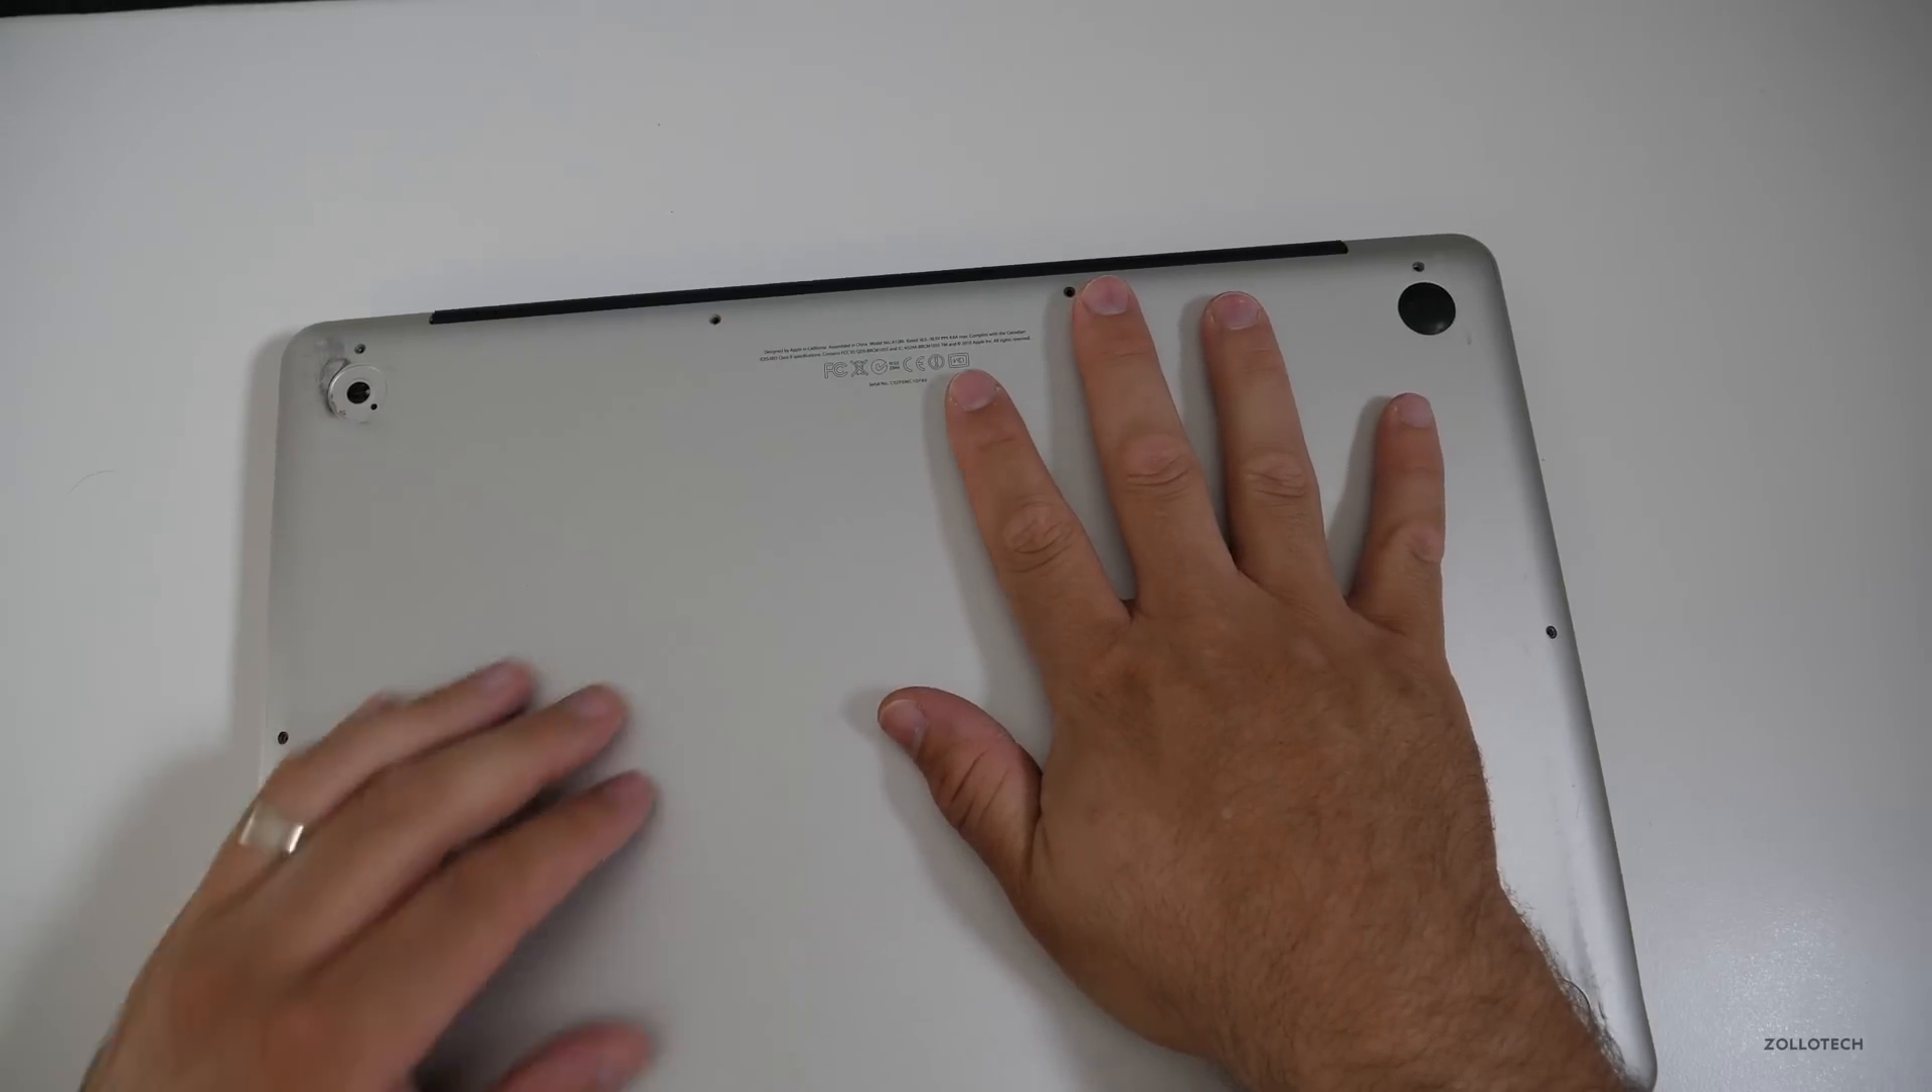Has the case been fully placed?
Yes.